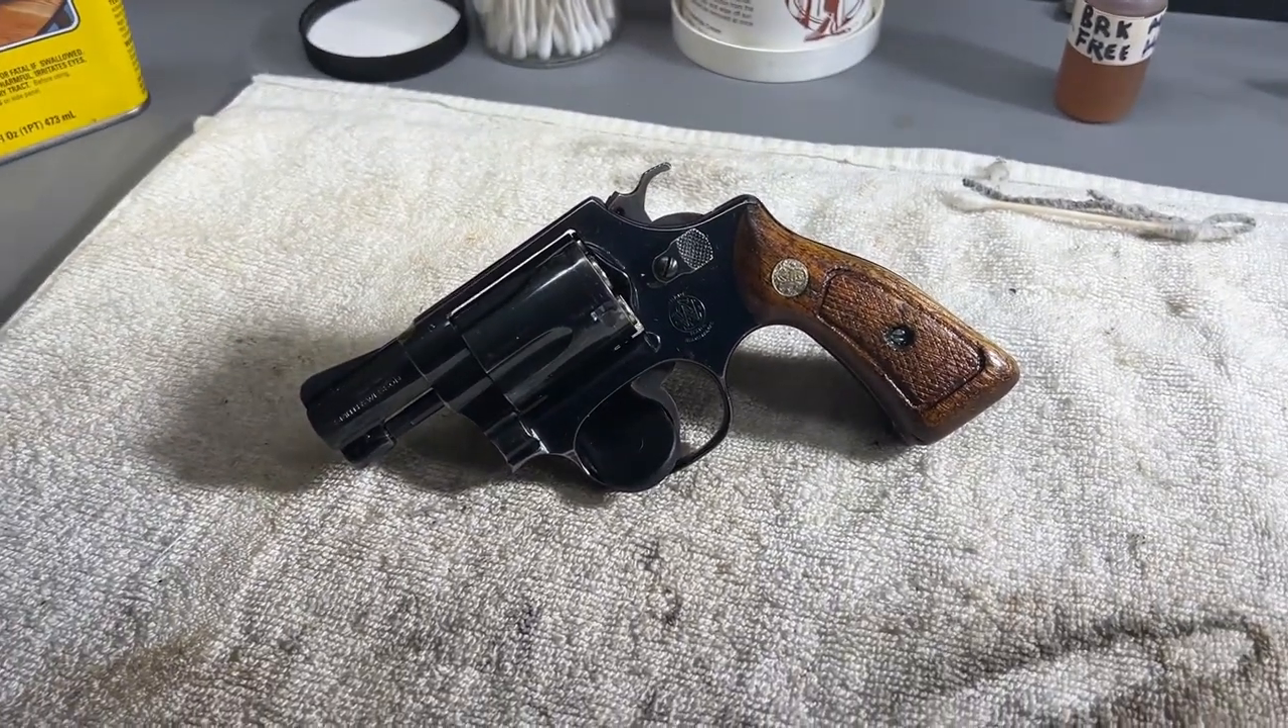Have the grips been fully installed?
Yes.